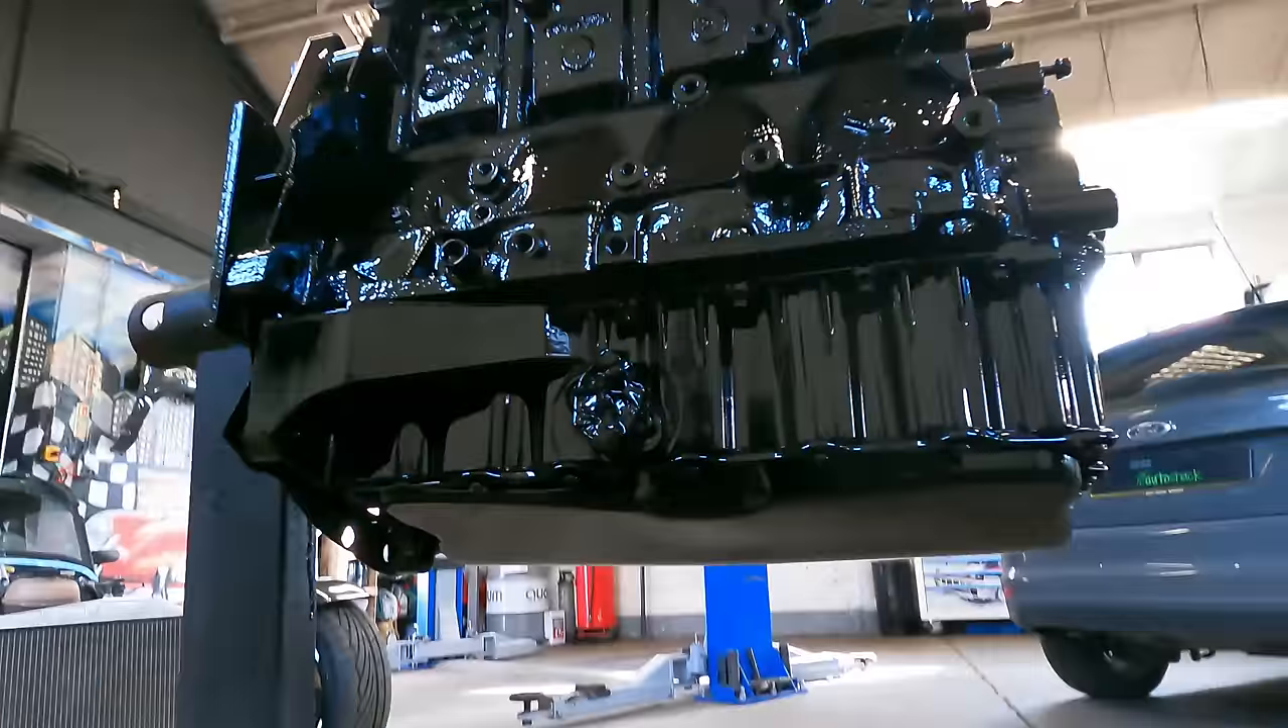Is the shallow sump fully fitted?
Yes.